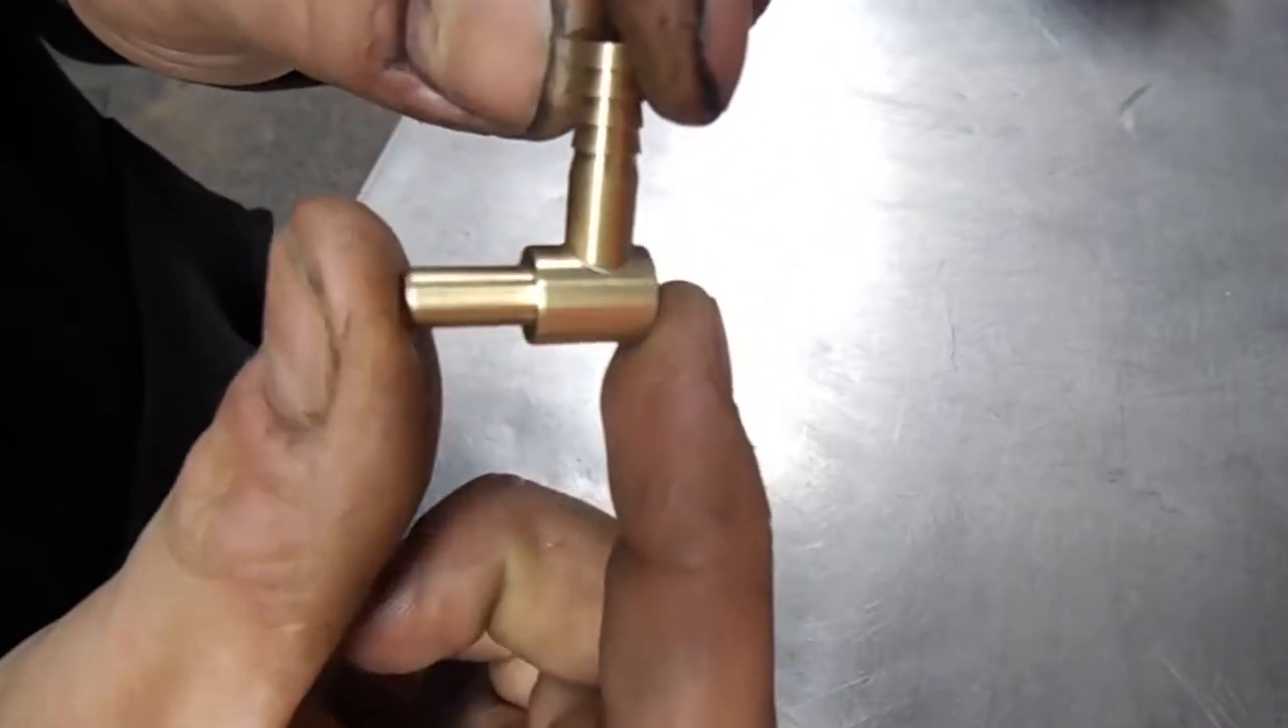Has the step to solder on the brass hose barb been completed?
No.